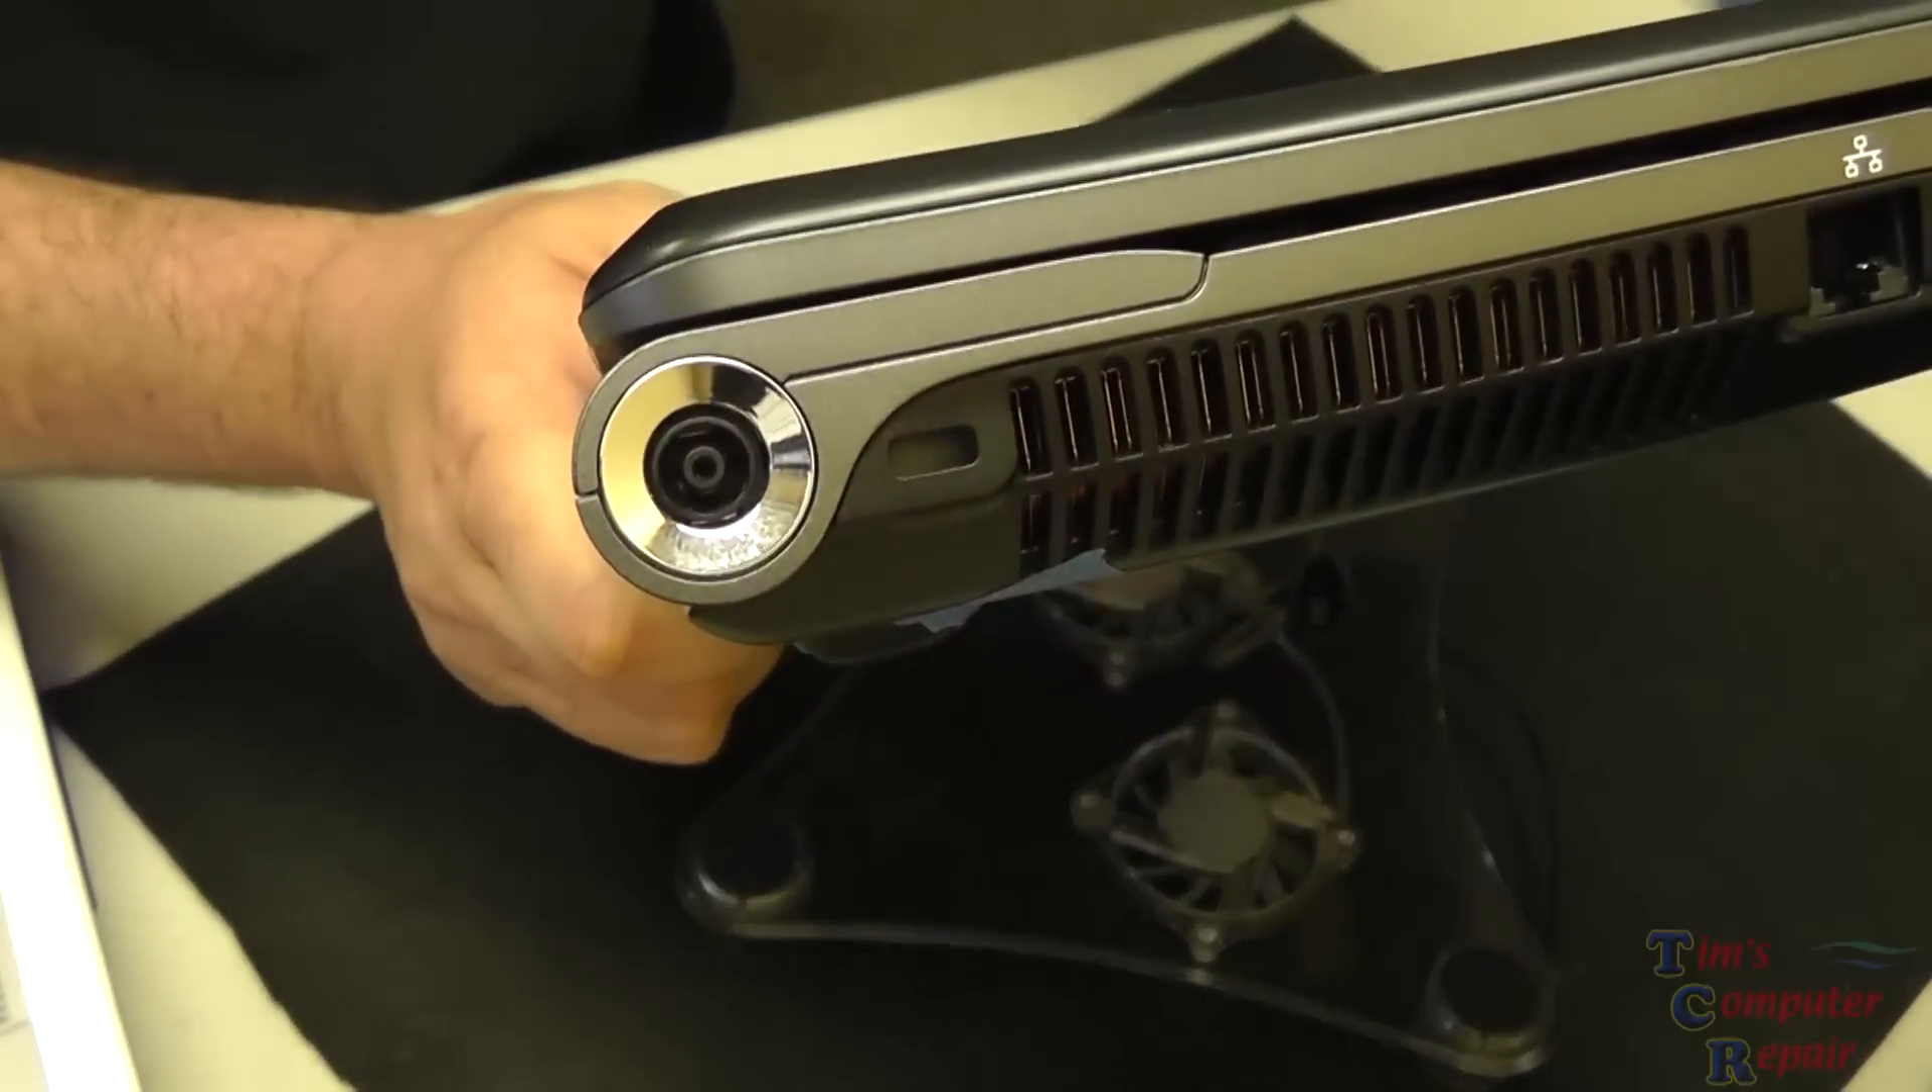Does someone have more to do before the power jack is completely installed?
No.